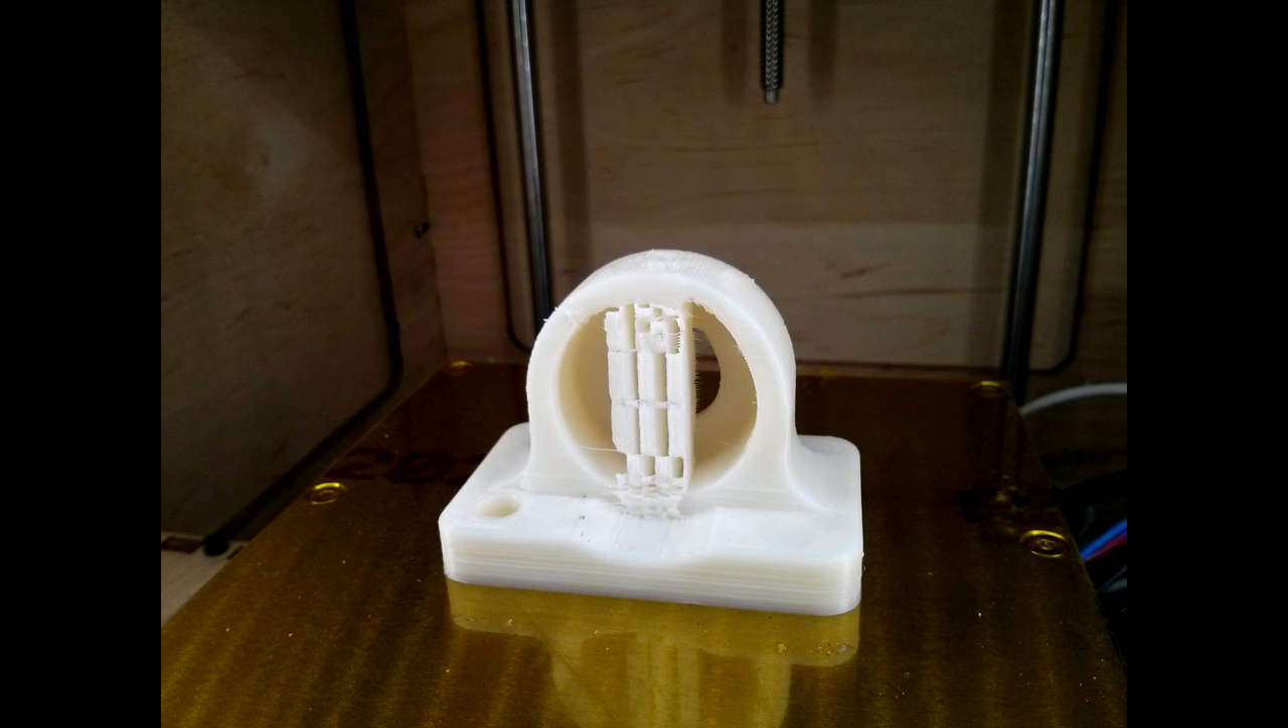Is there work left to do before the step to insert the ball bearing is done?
Yes.